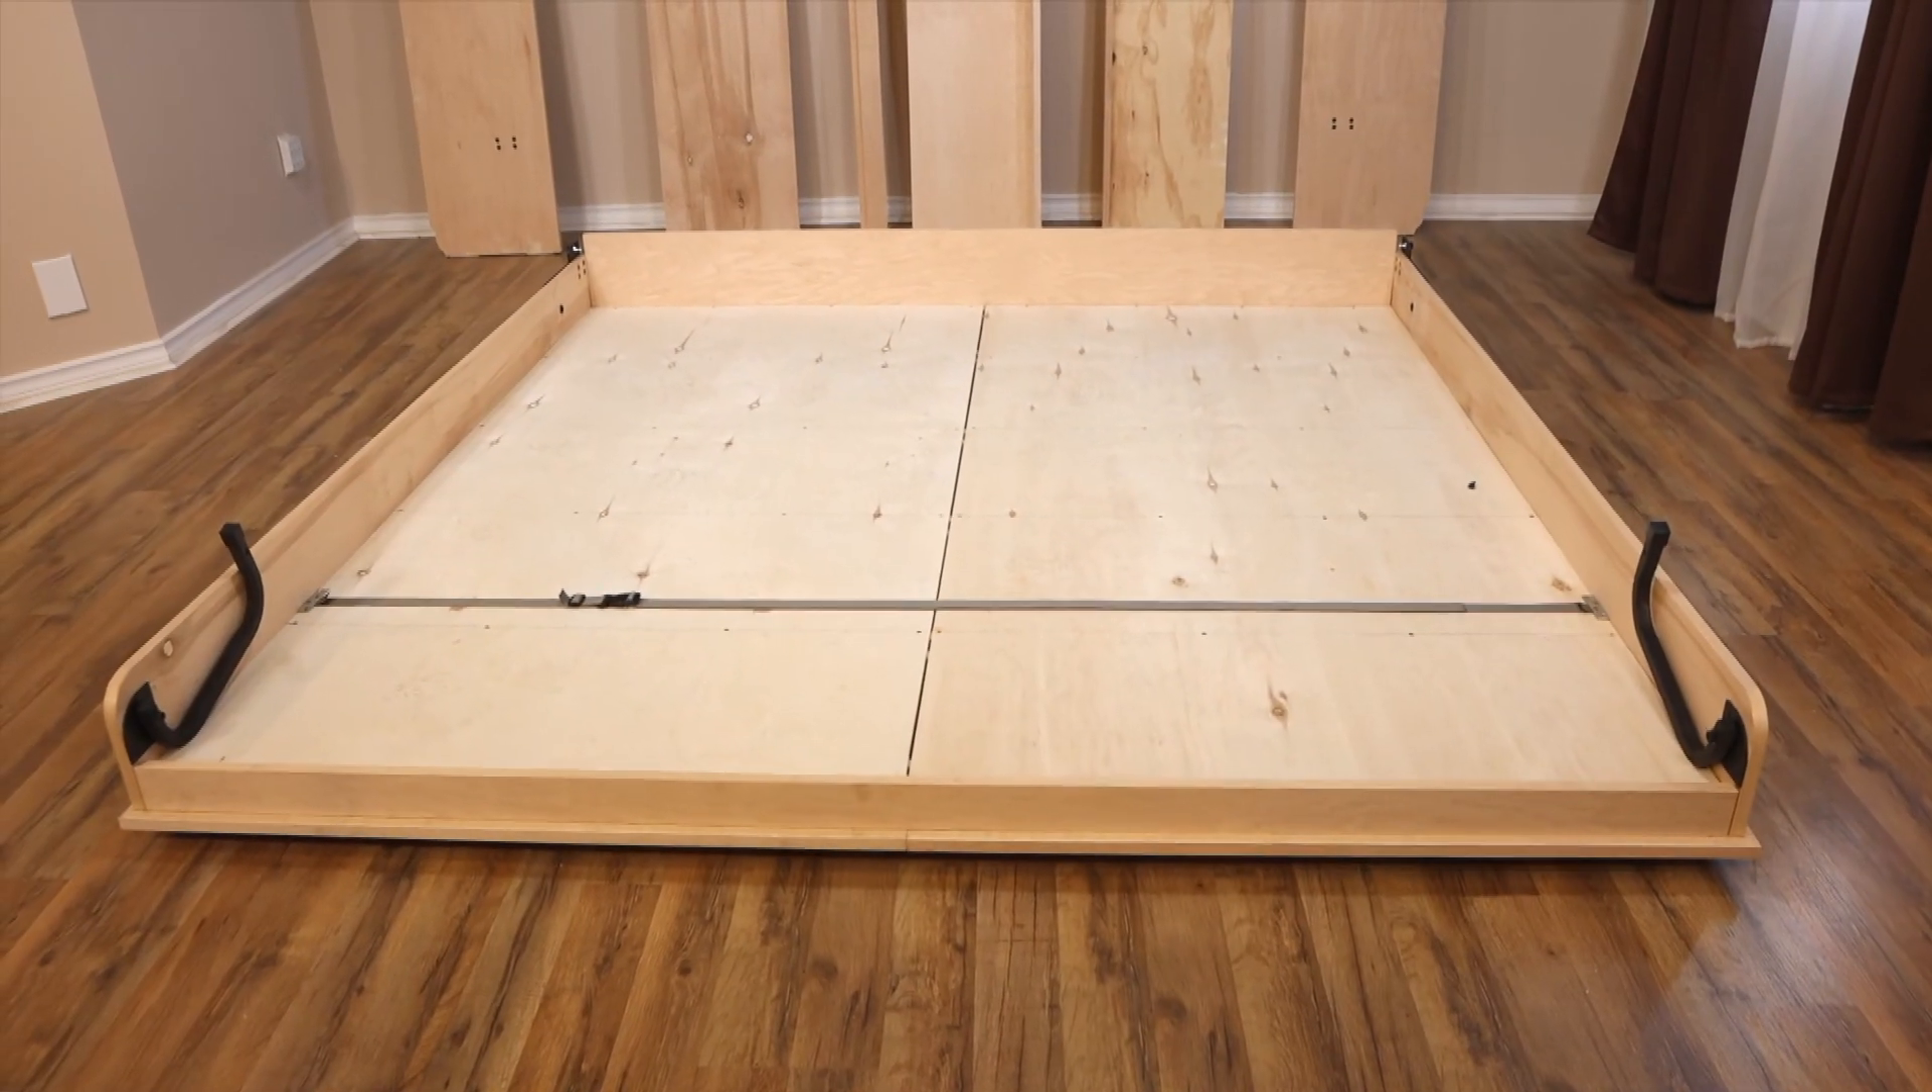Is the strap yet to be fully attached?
No.